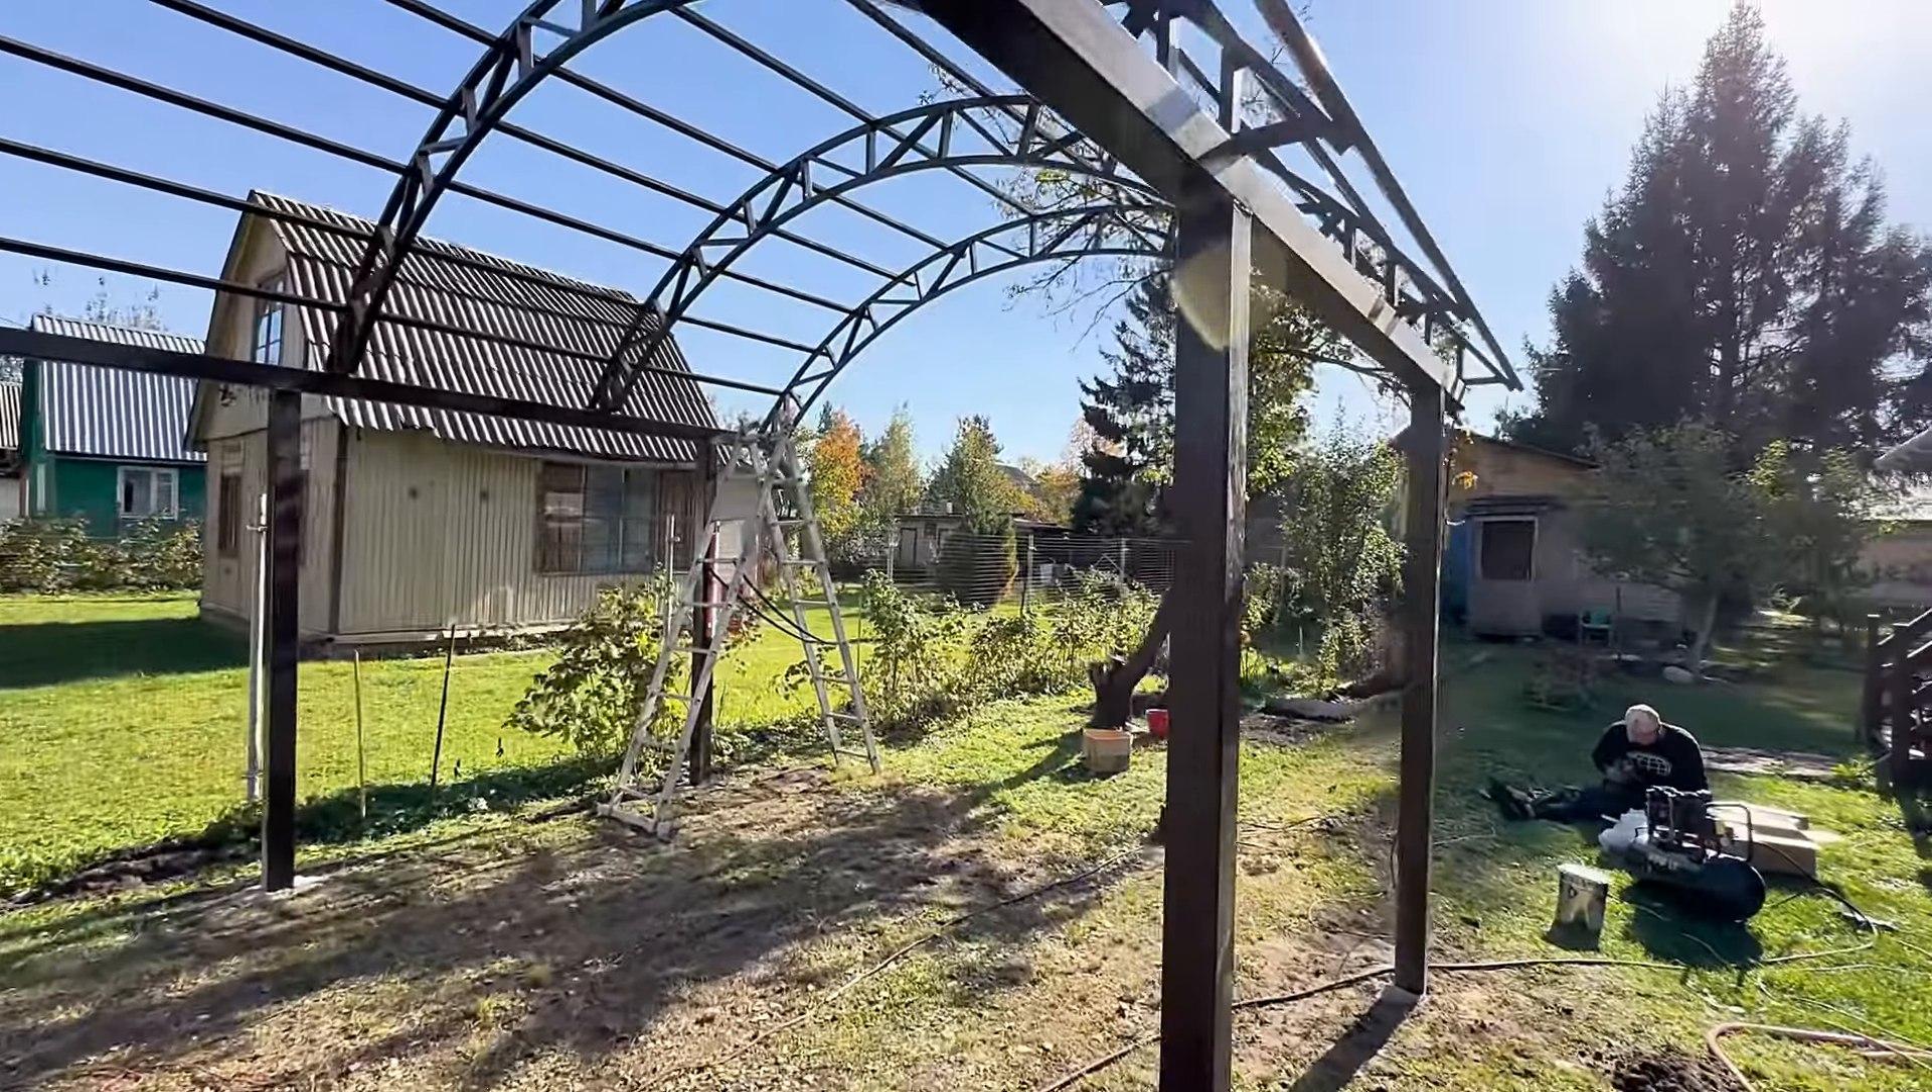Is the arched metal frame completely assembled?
Yes.